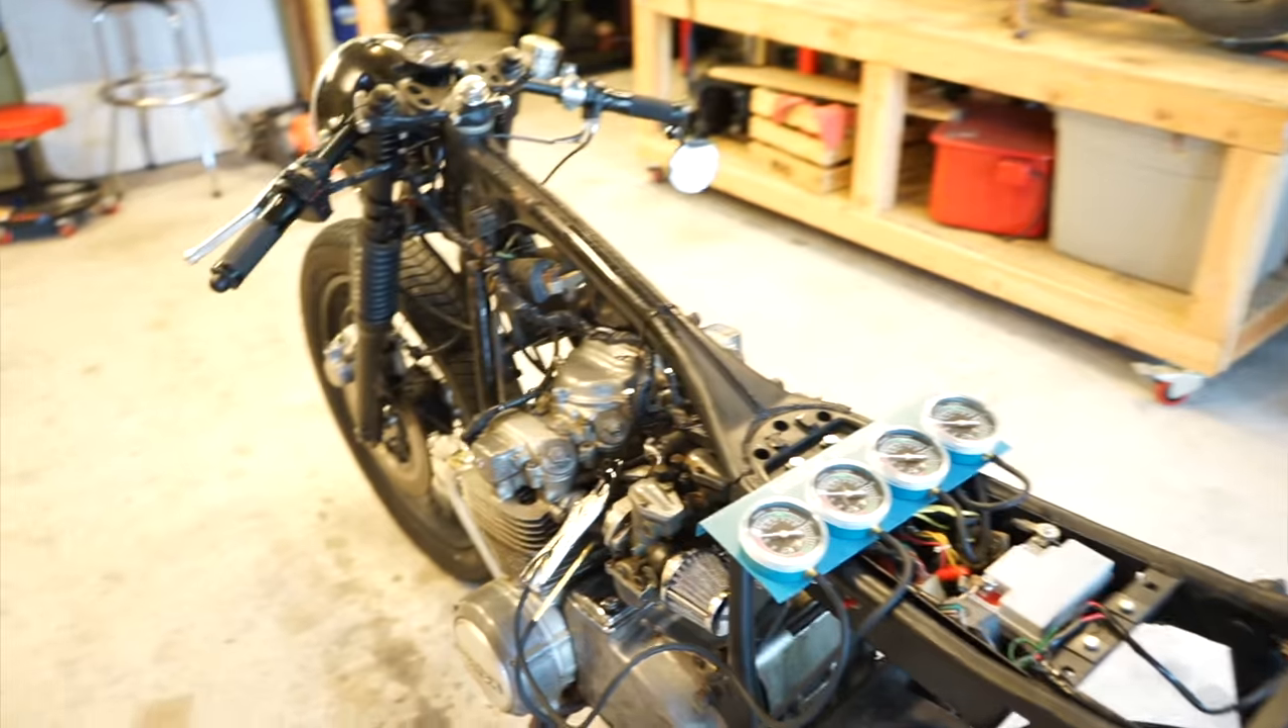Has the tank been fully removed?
Yes.